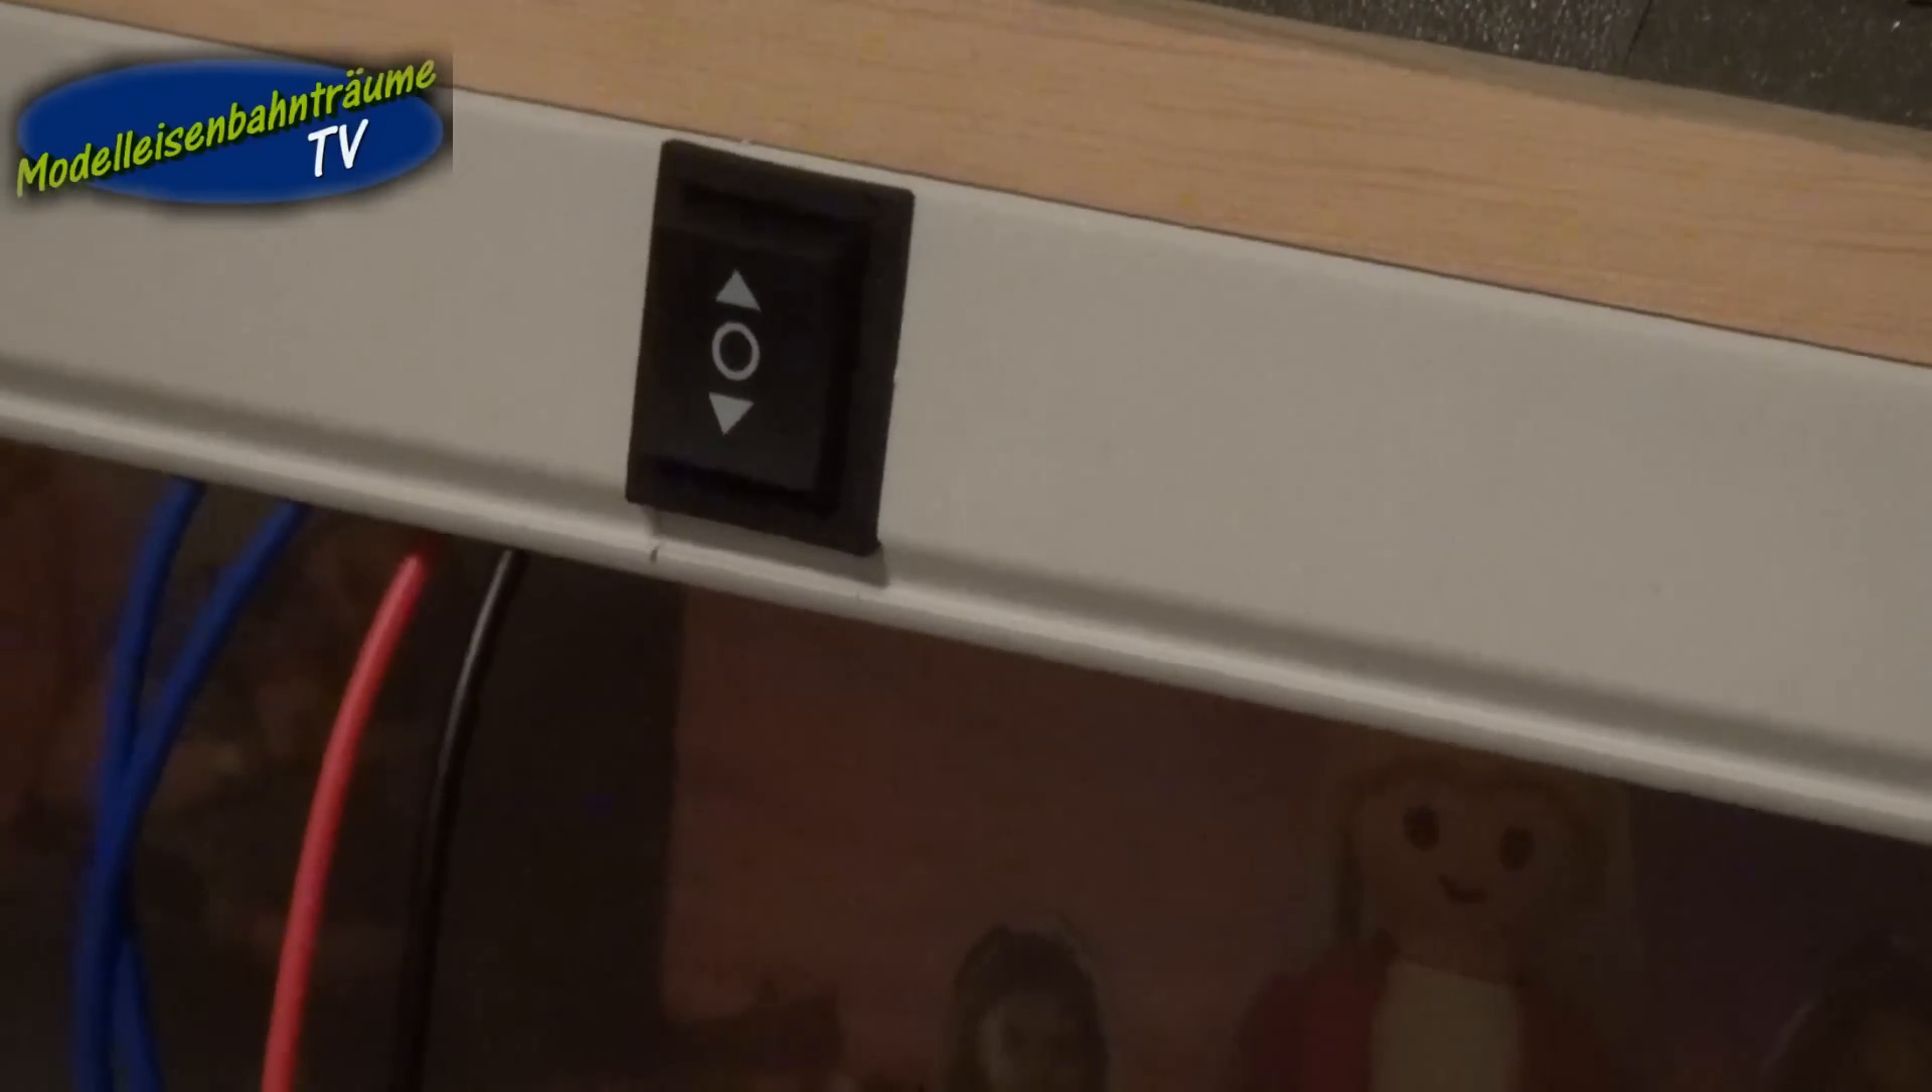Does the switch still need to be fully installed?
No.